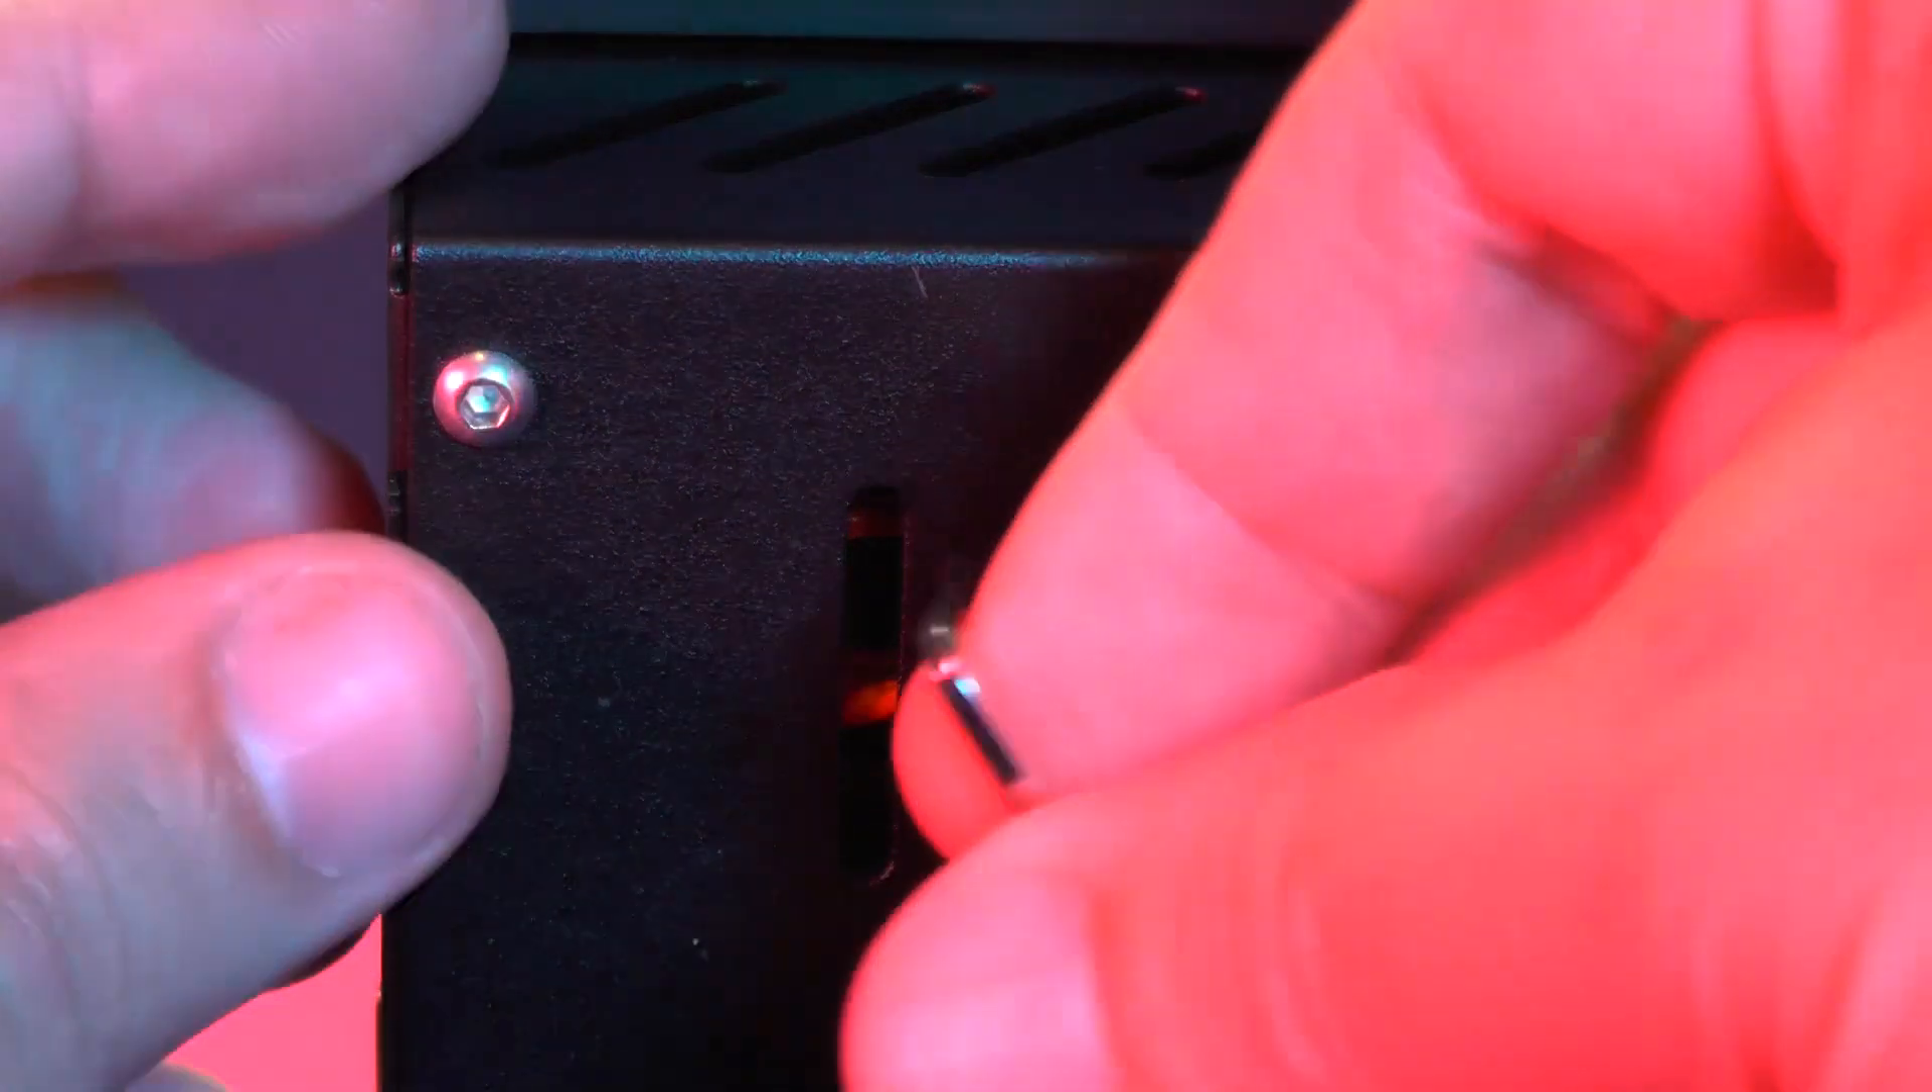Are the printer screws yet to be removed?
Yes.